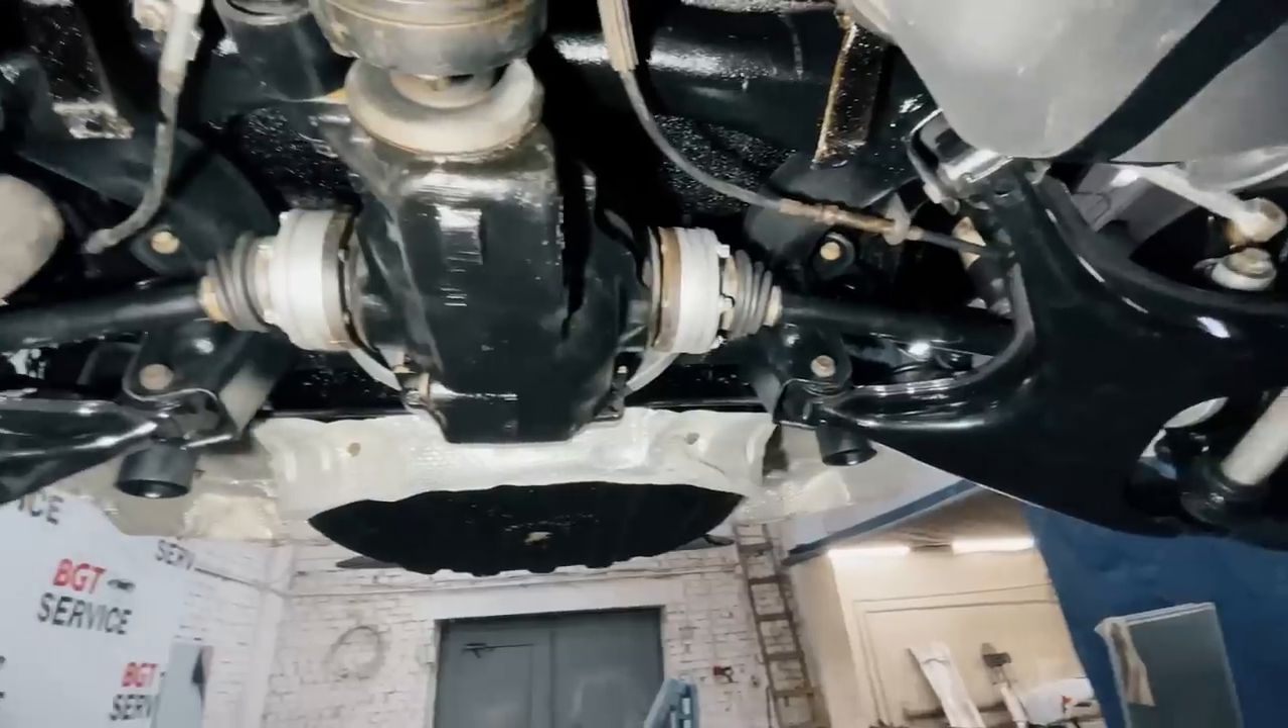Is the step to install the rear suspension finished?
Yes.